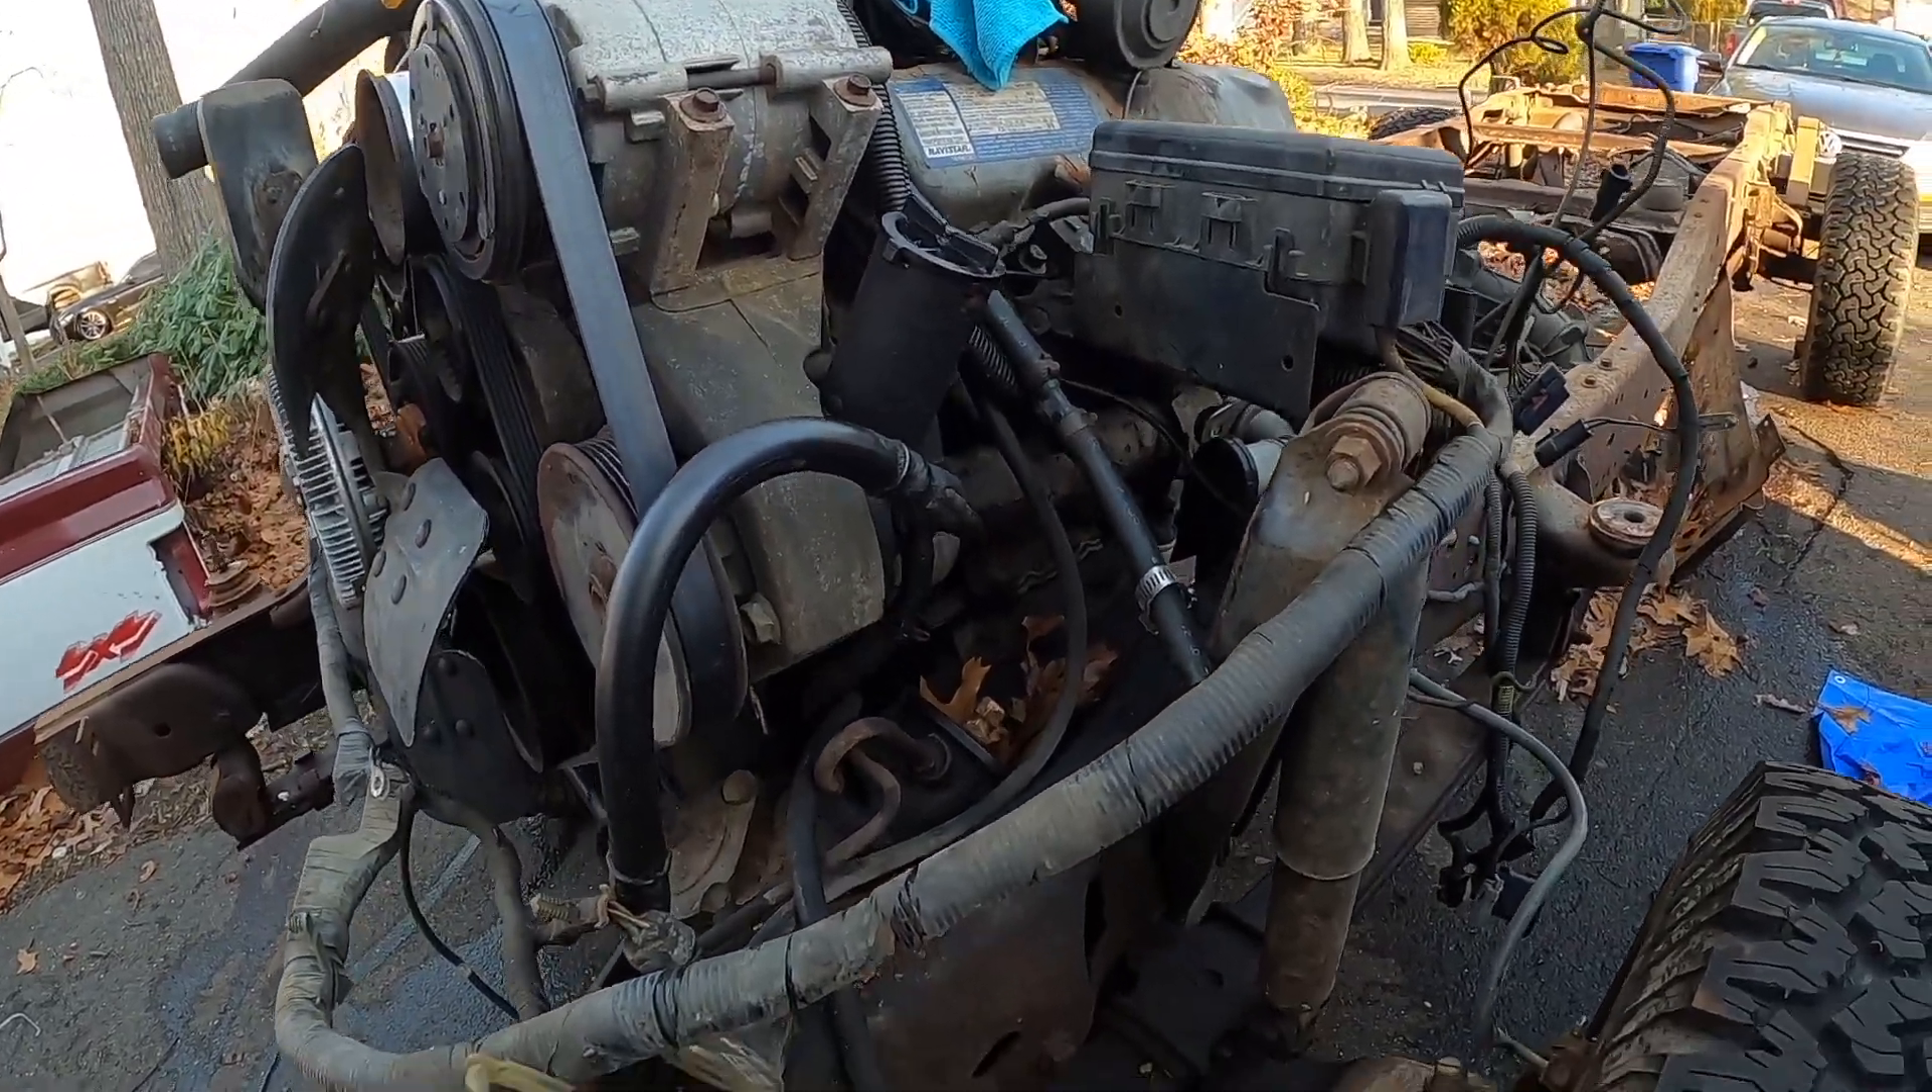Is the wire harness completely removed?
No.